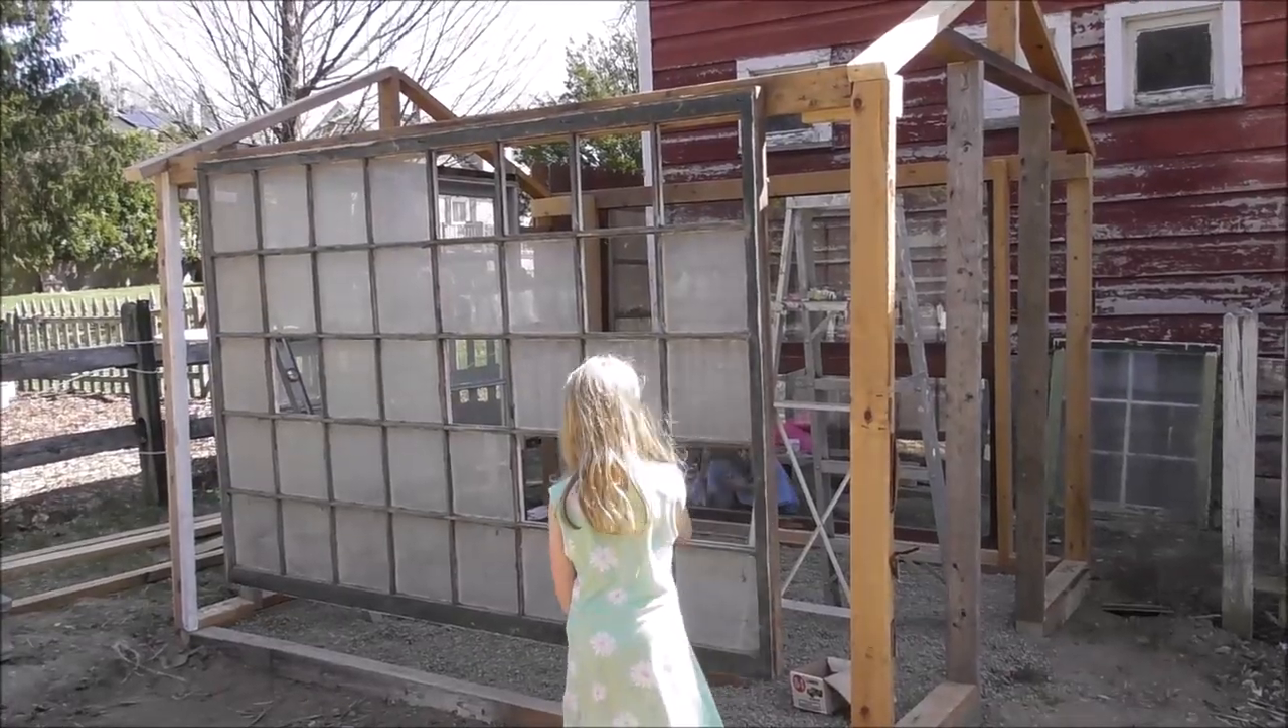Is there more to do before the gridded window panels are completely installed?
Yes.